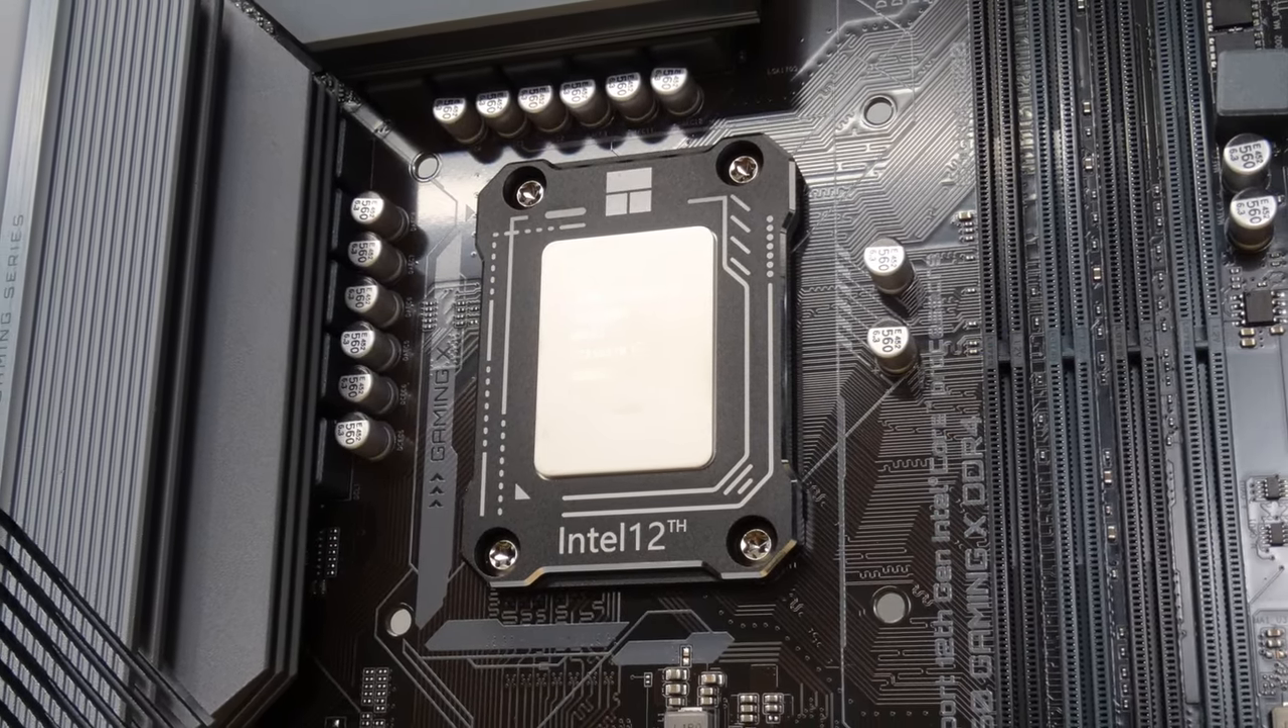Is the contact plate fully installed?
Yes.